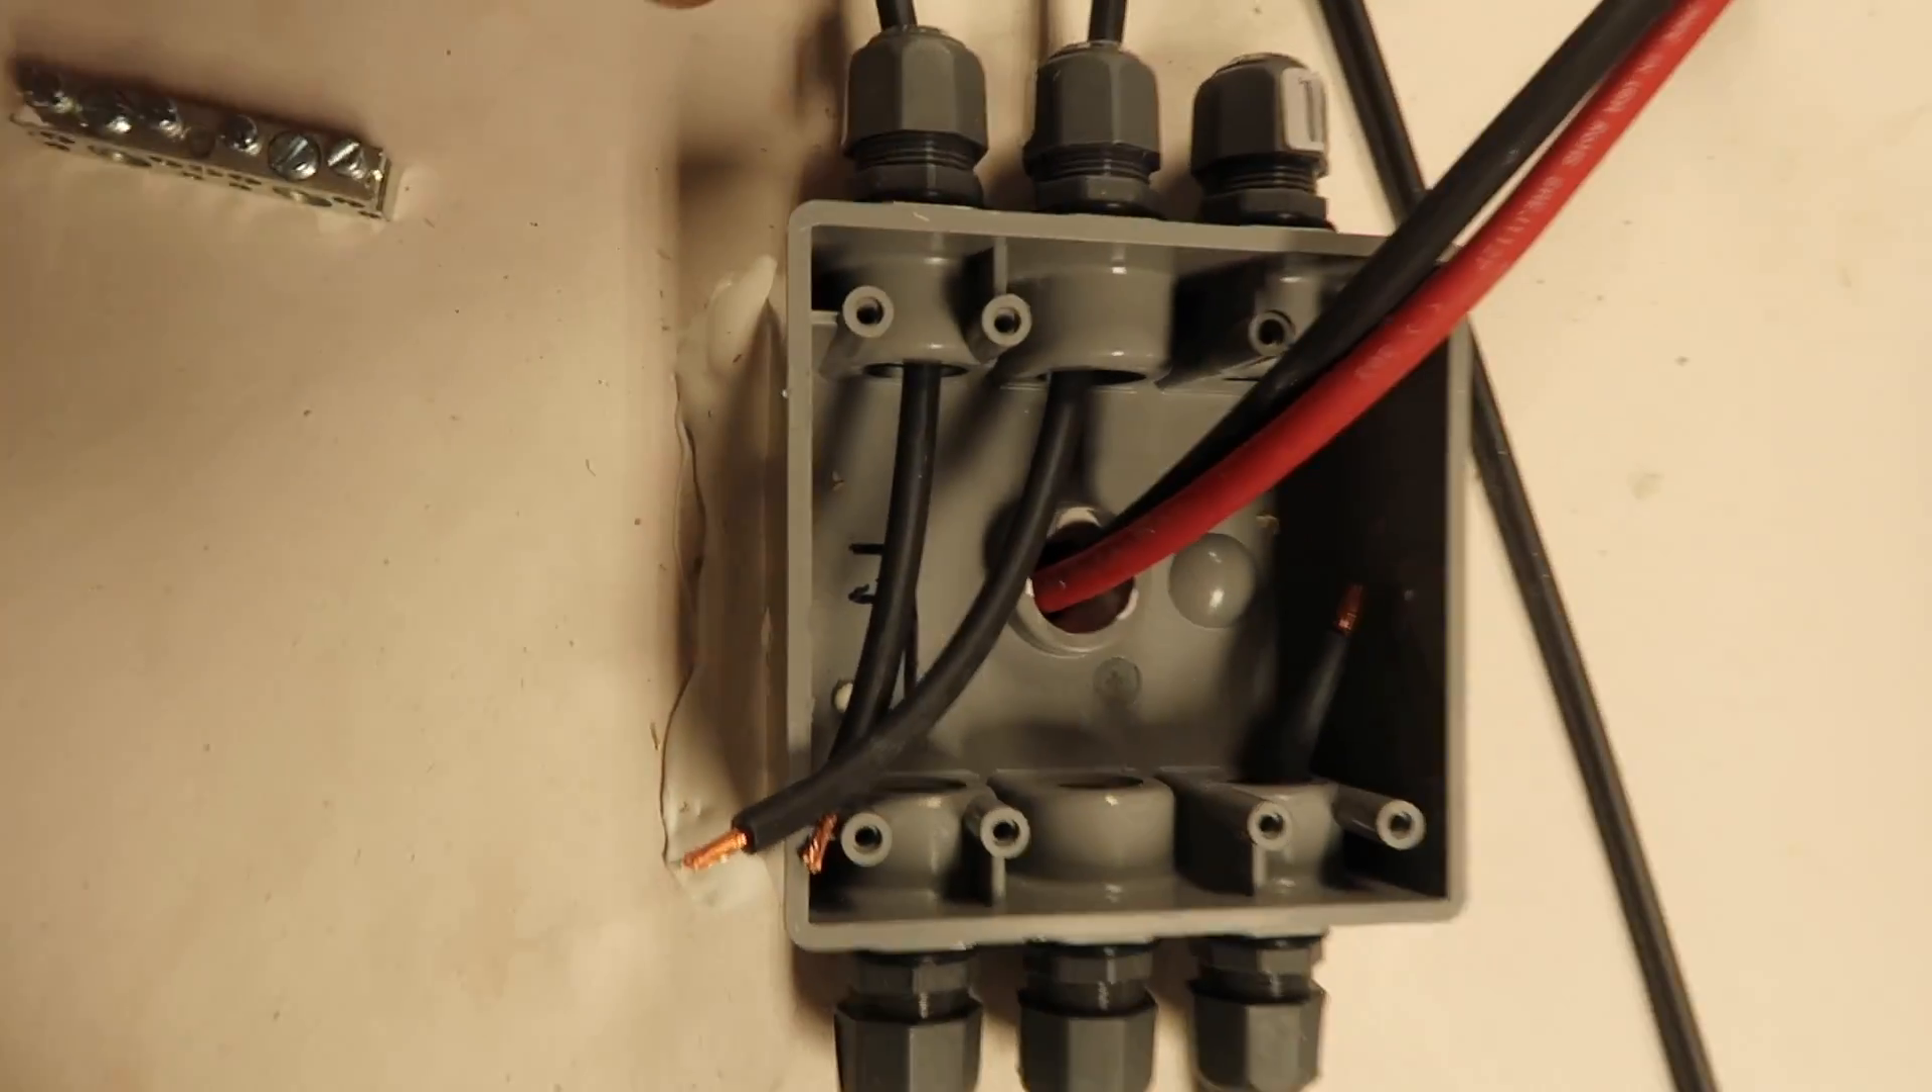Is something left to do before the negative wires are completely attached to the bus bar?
Yes.